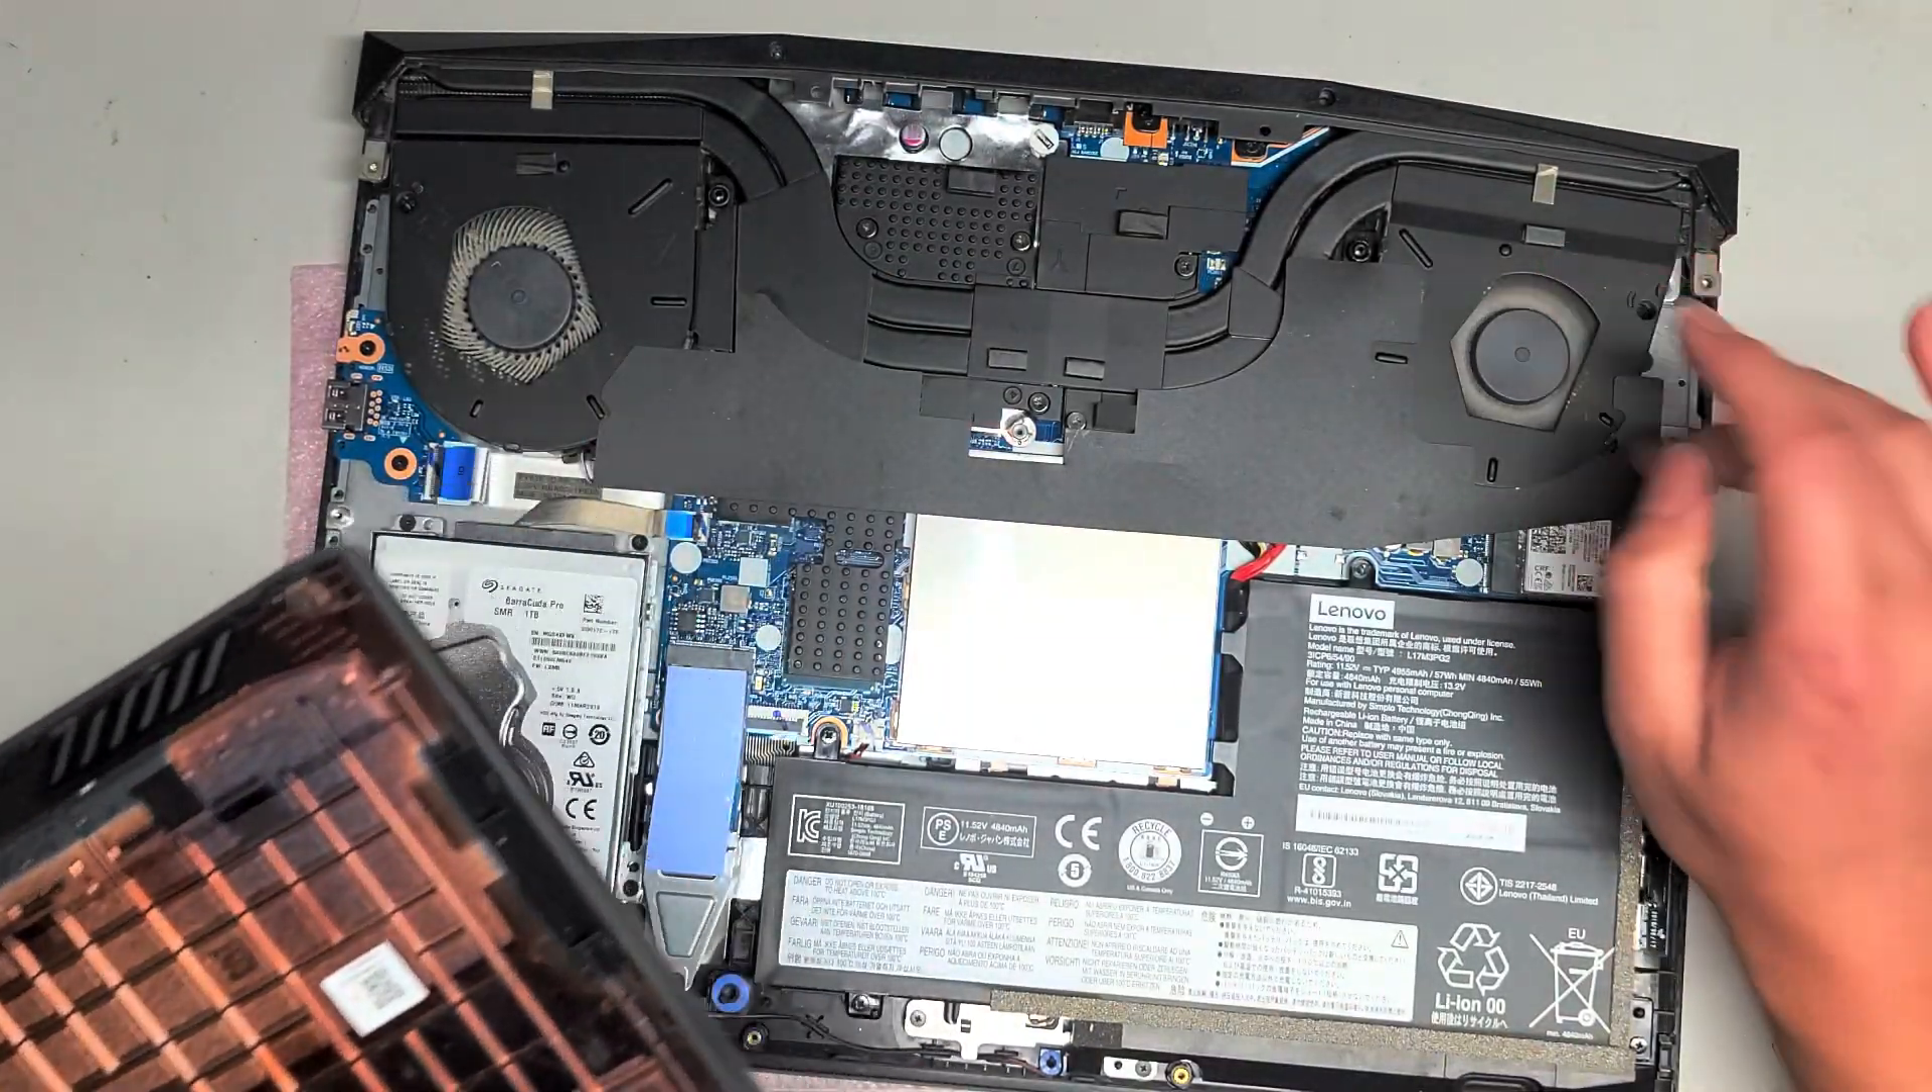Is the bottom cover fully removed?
Yes.